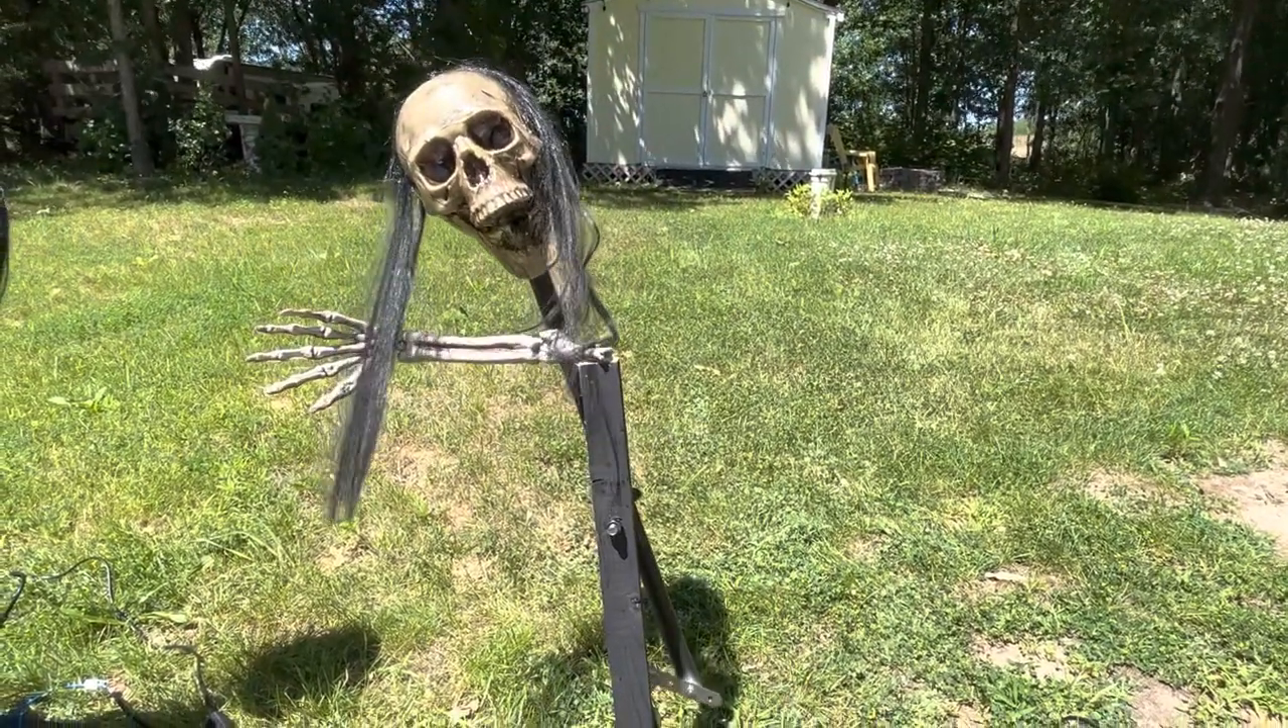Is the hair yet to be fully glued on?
No.